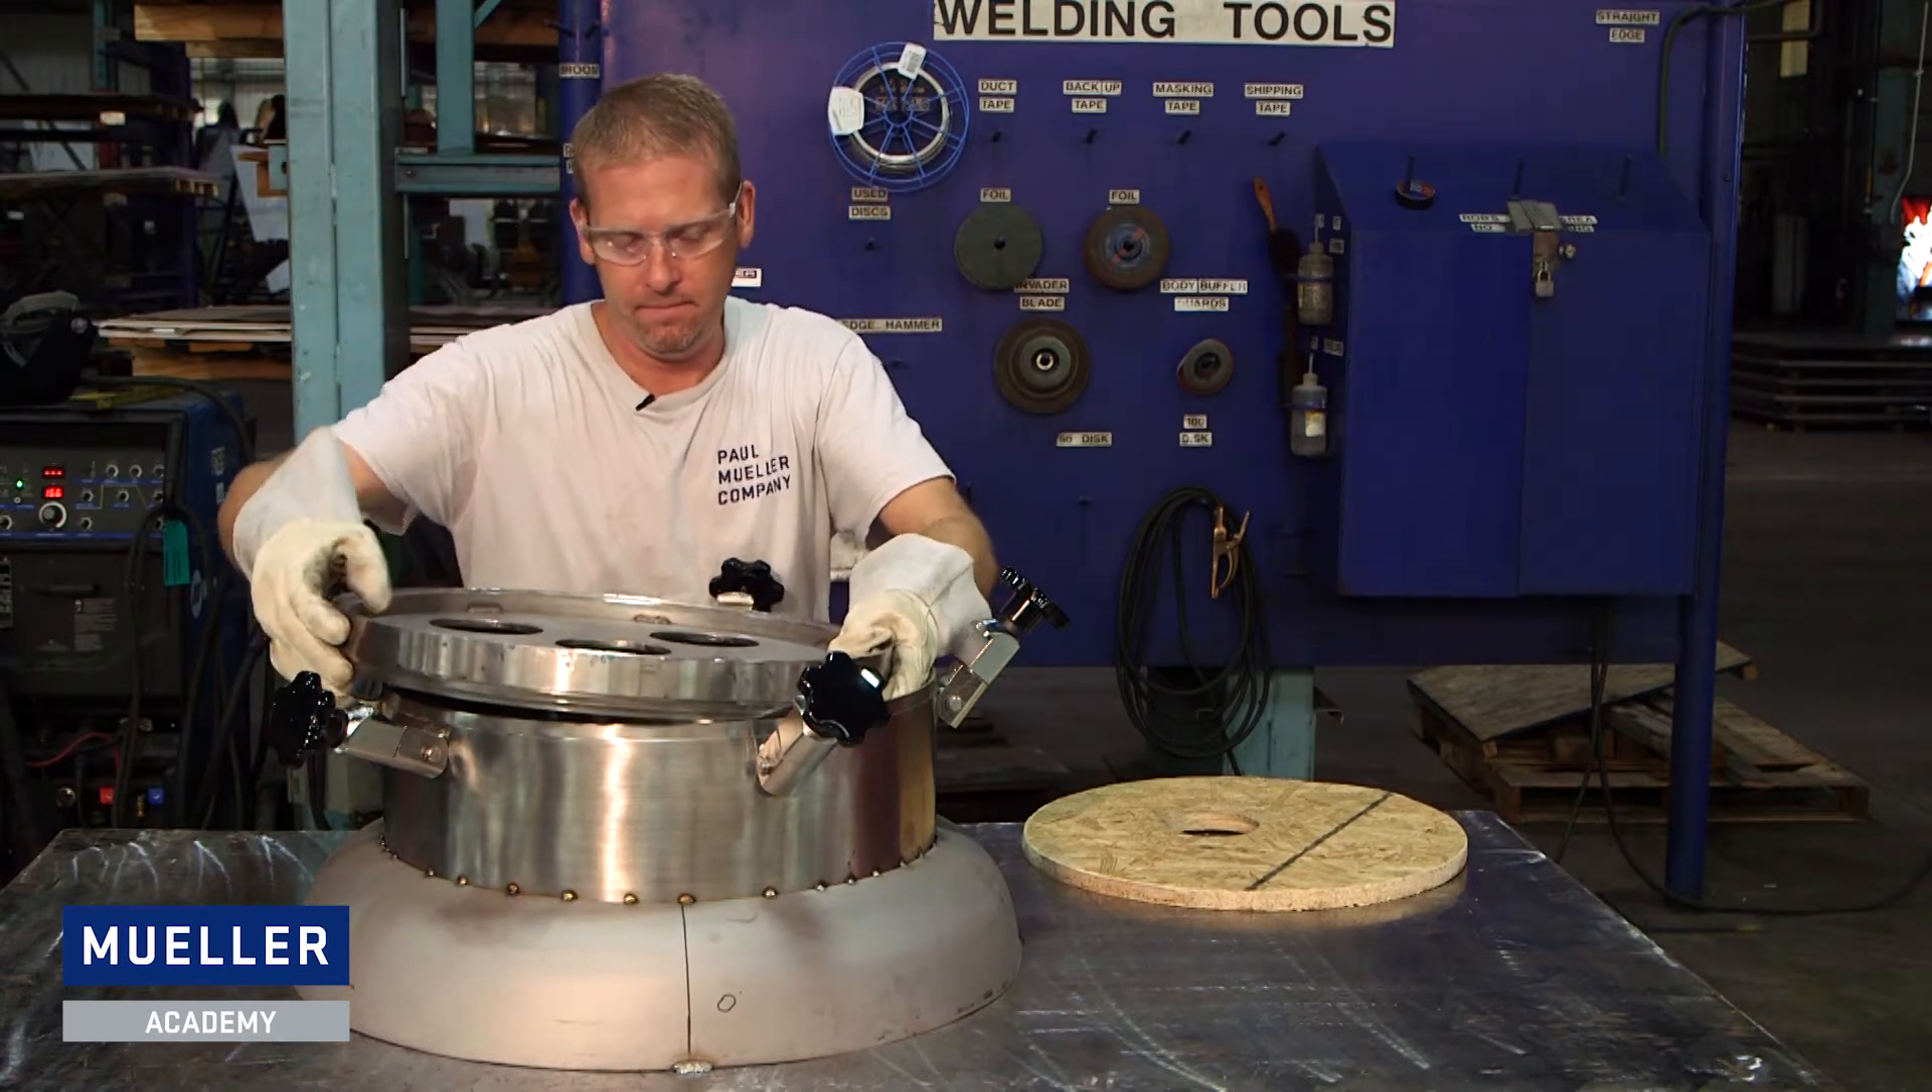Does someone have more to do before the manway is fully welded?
Yes.